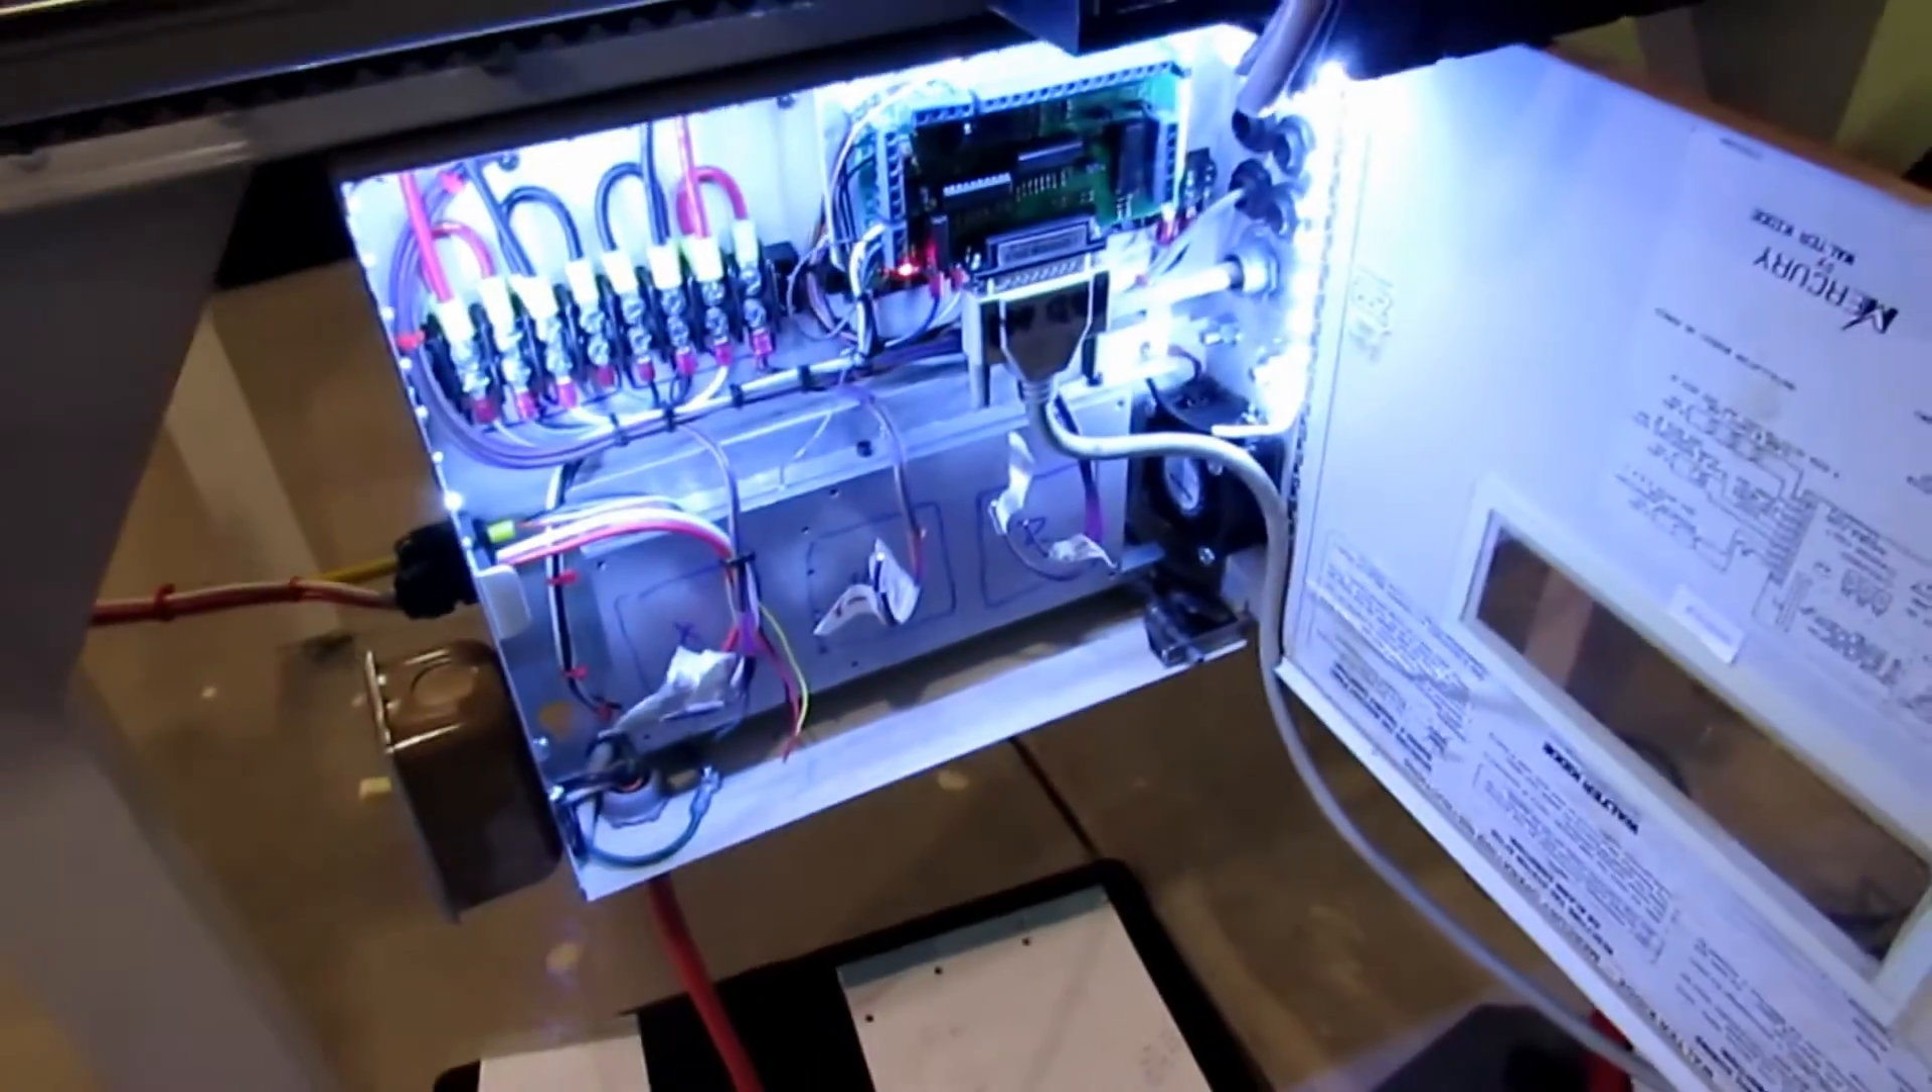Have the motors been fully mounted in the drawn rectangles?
No.